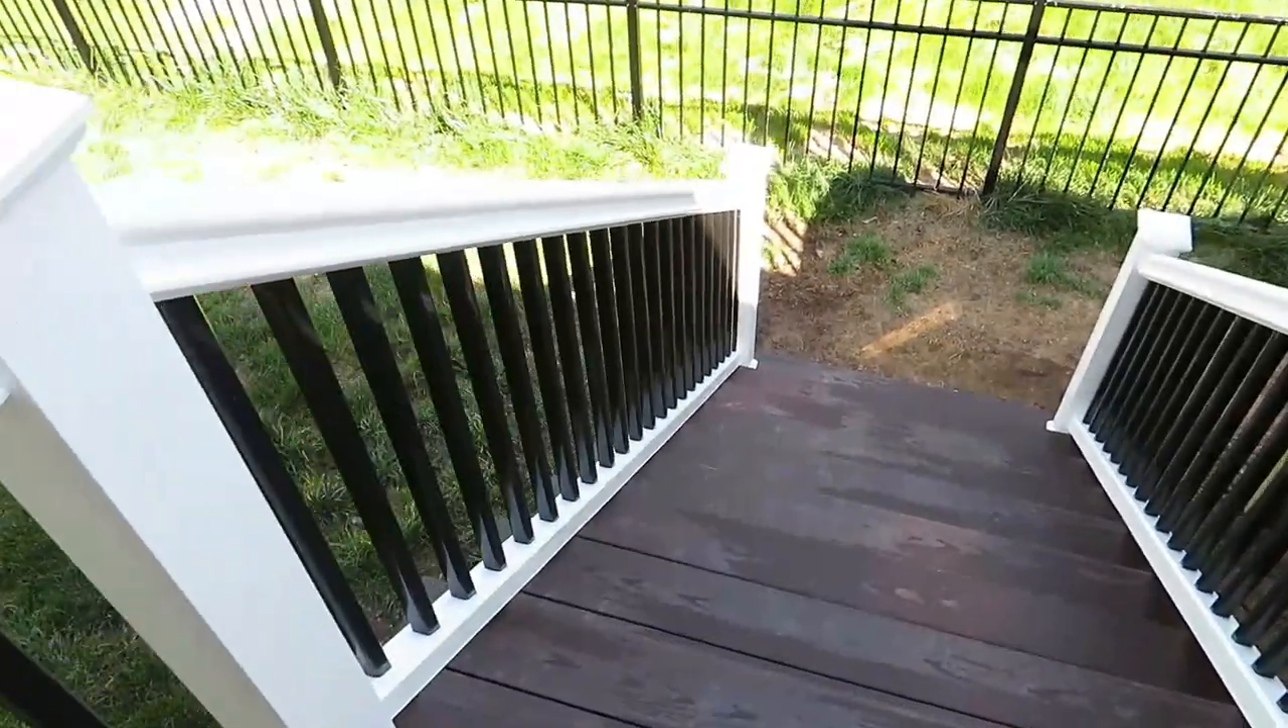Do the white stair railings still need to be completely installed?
No.